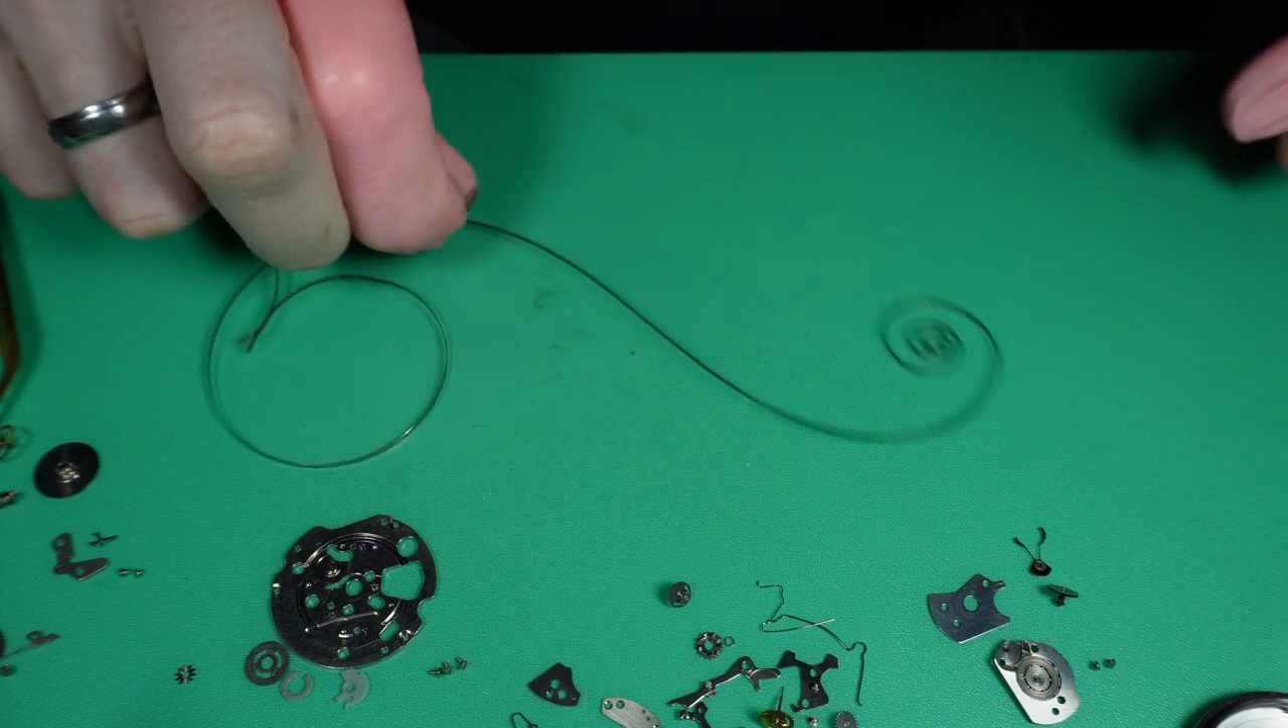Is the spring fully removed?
Yes.